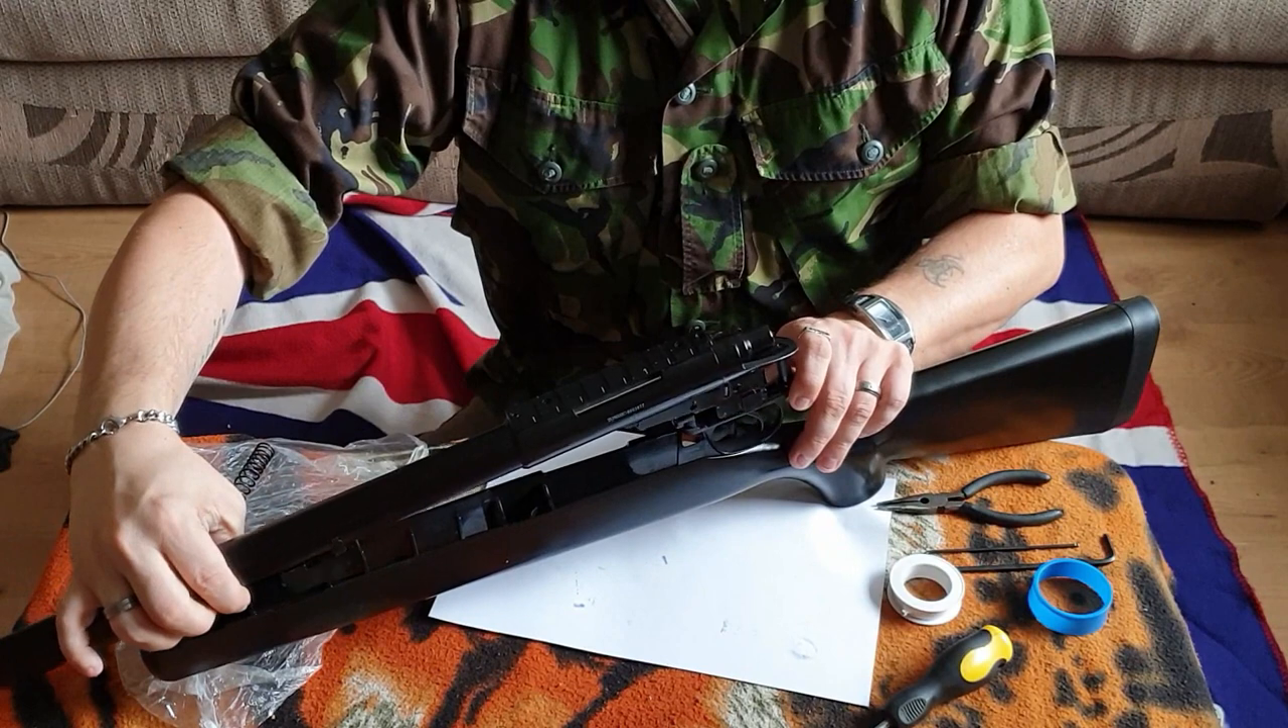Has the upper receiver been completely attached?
No.